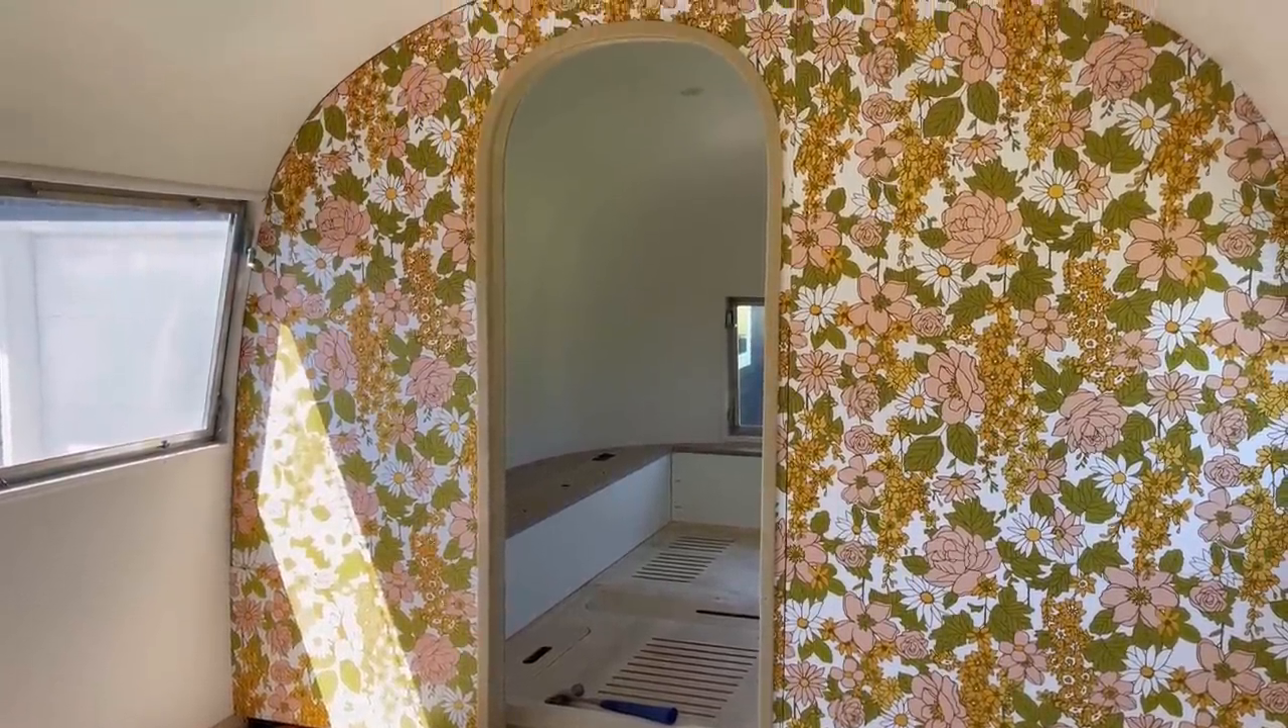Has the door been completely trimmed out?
Yes.